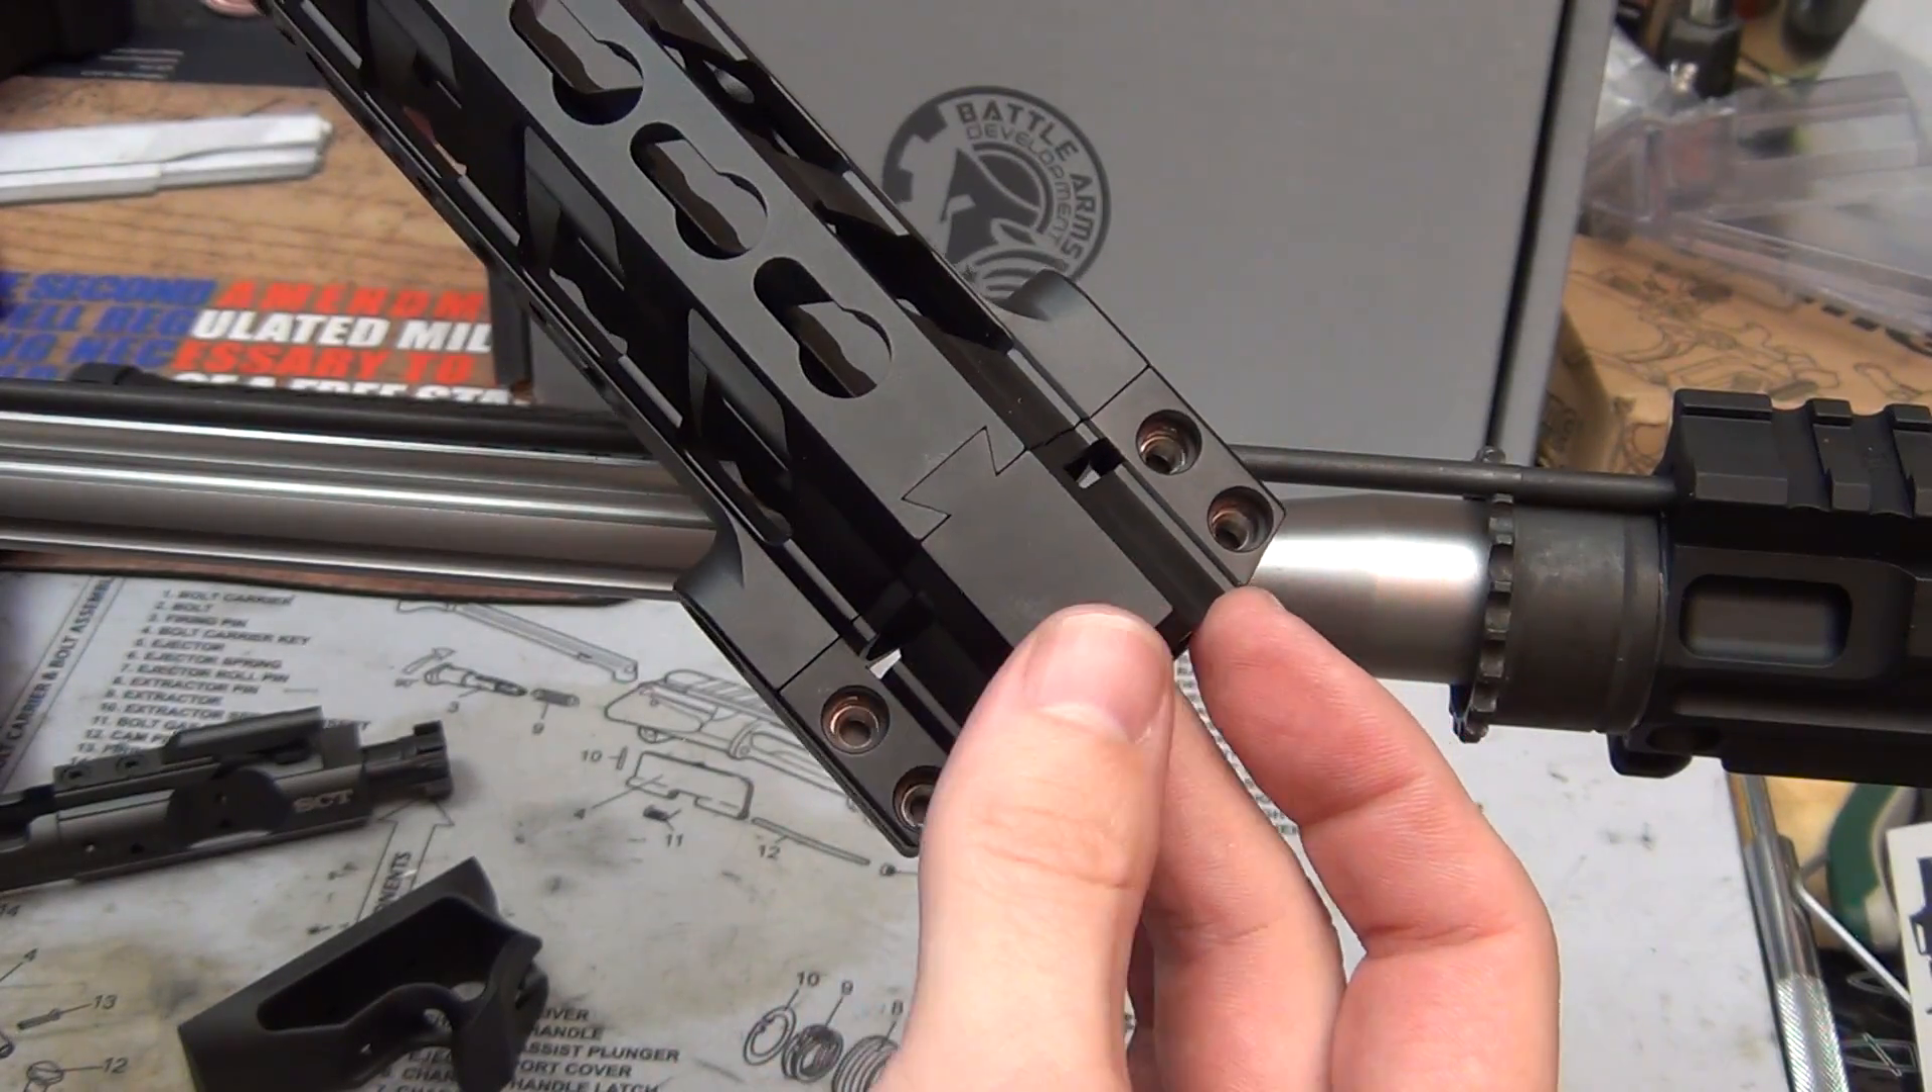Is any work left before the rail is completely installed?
Yes.